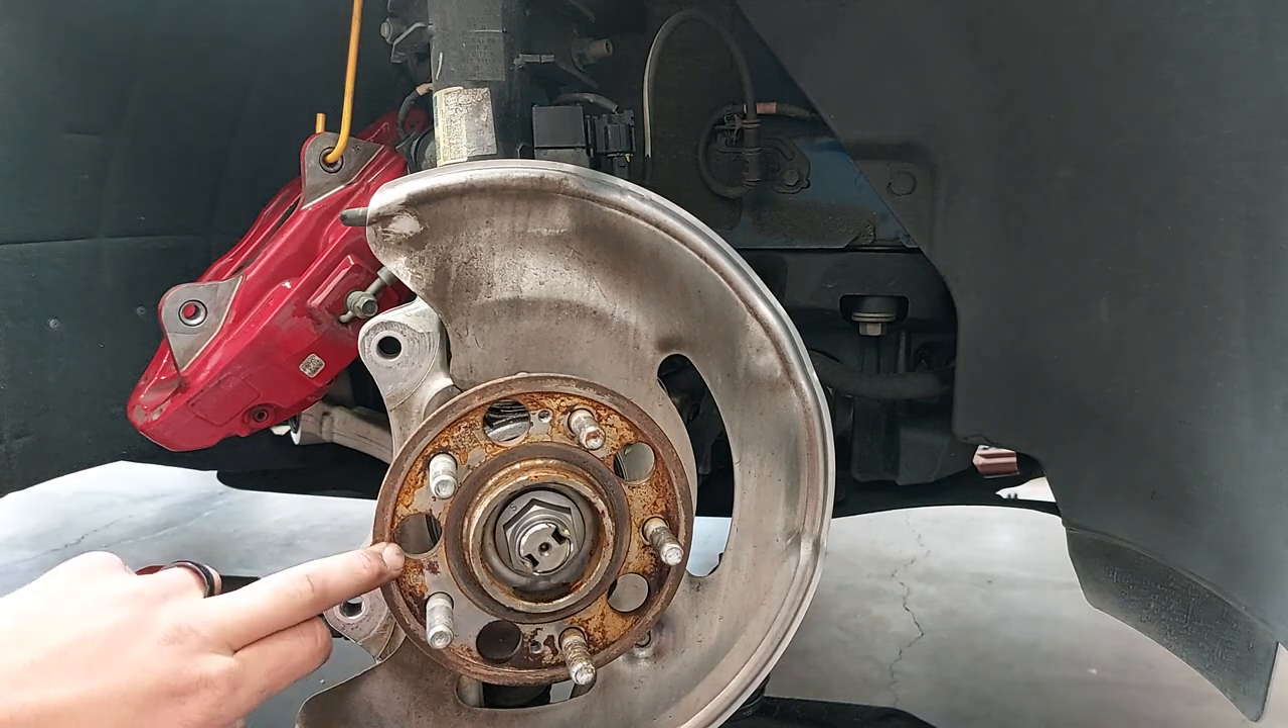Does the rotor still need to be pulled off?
No.